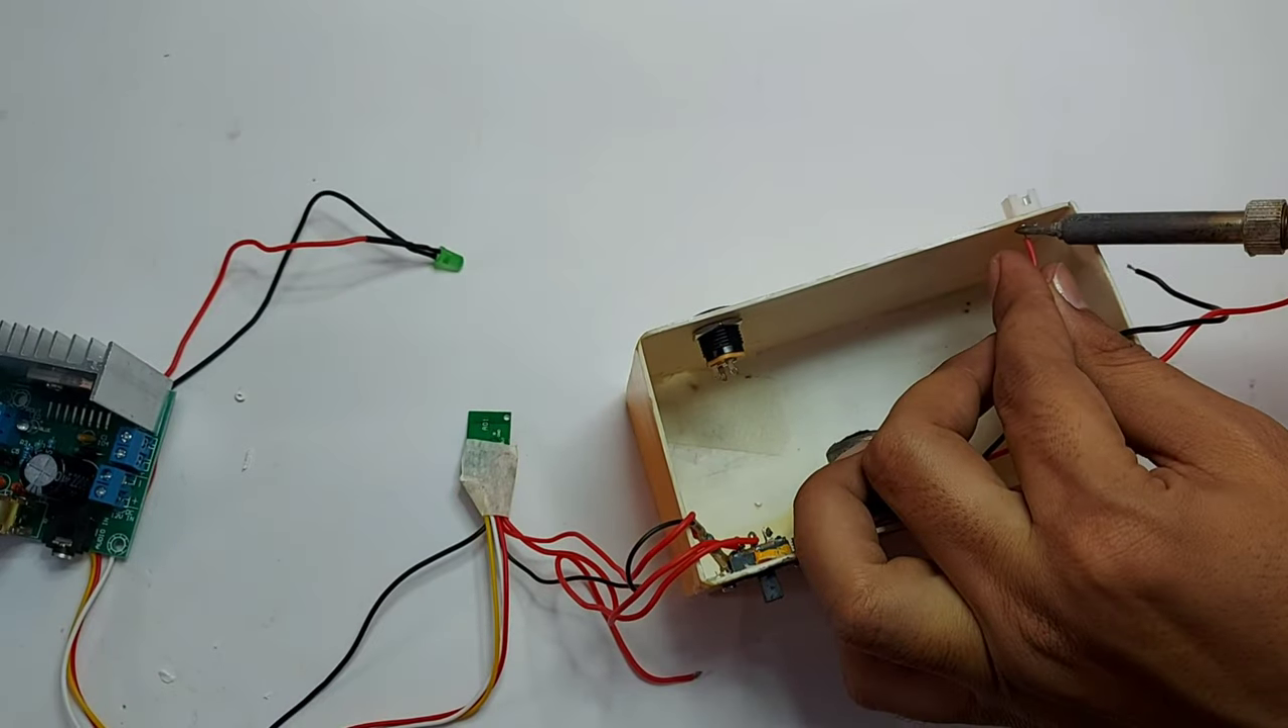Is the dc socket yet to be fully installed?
No.